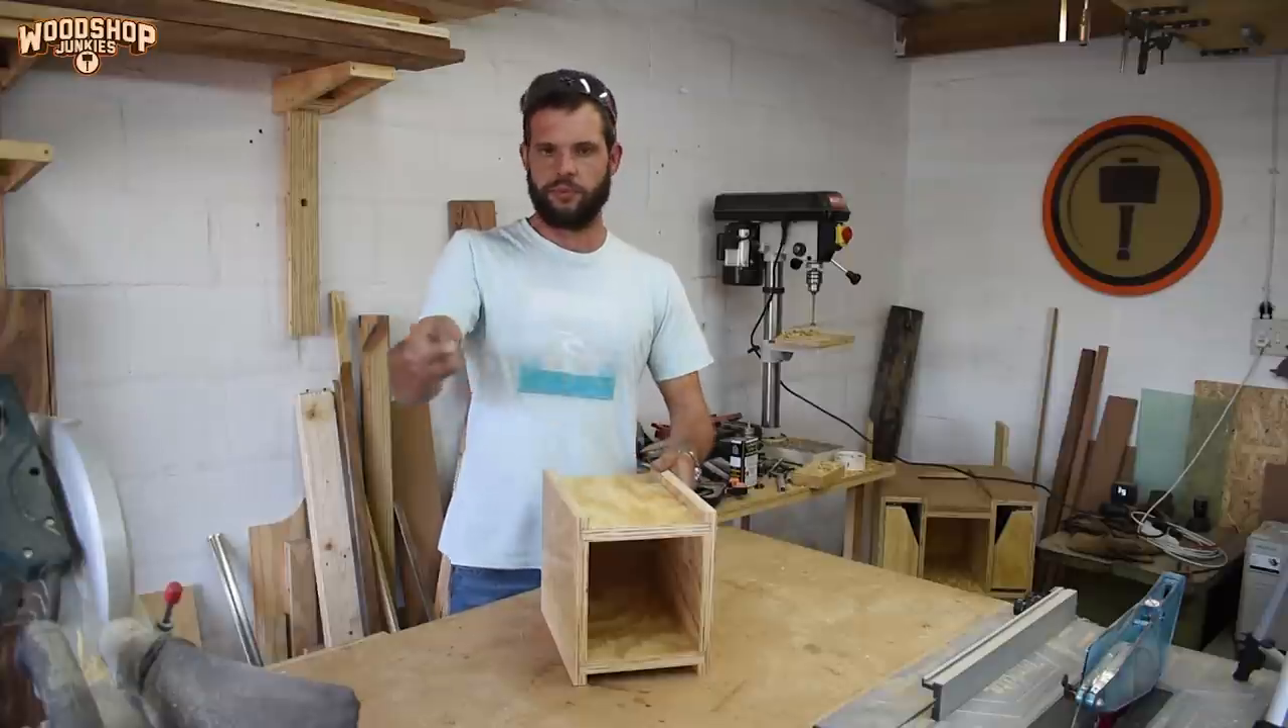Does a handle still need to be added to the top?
Yes.